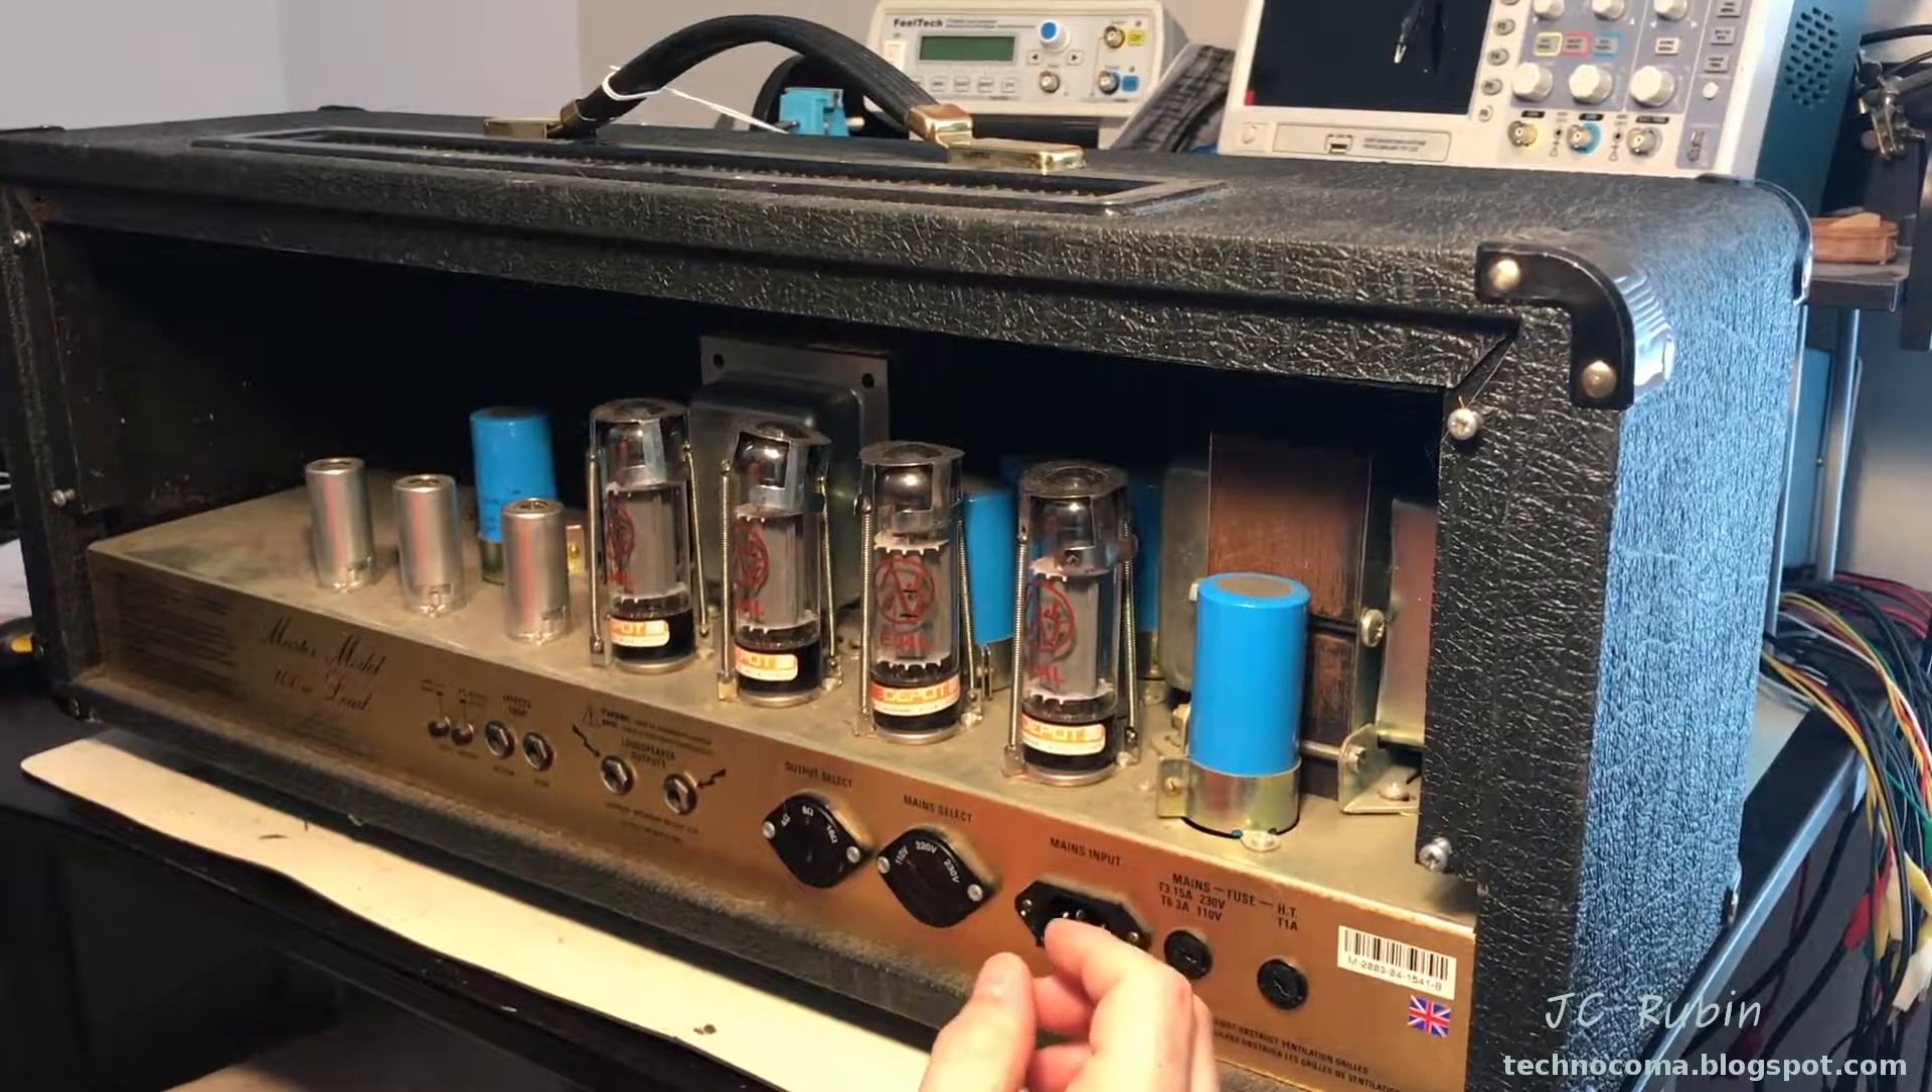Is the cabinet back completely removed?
Yes.